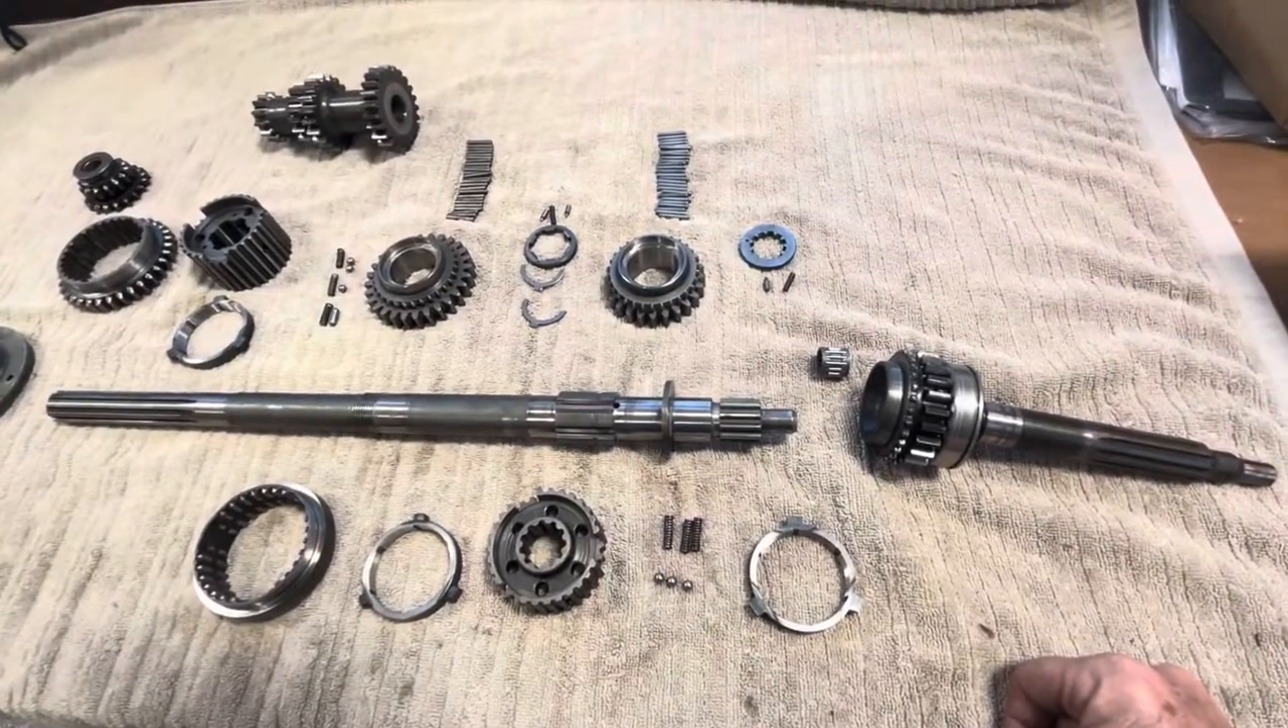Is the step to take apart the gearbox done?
Yes.